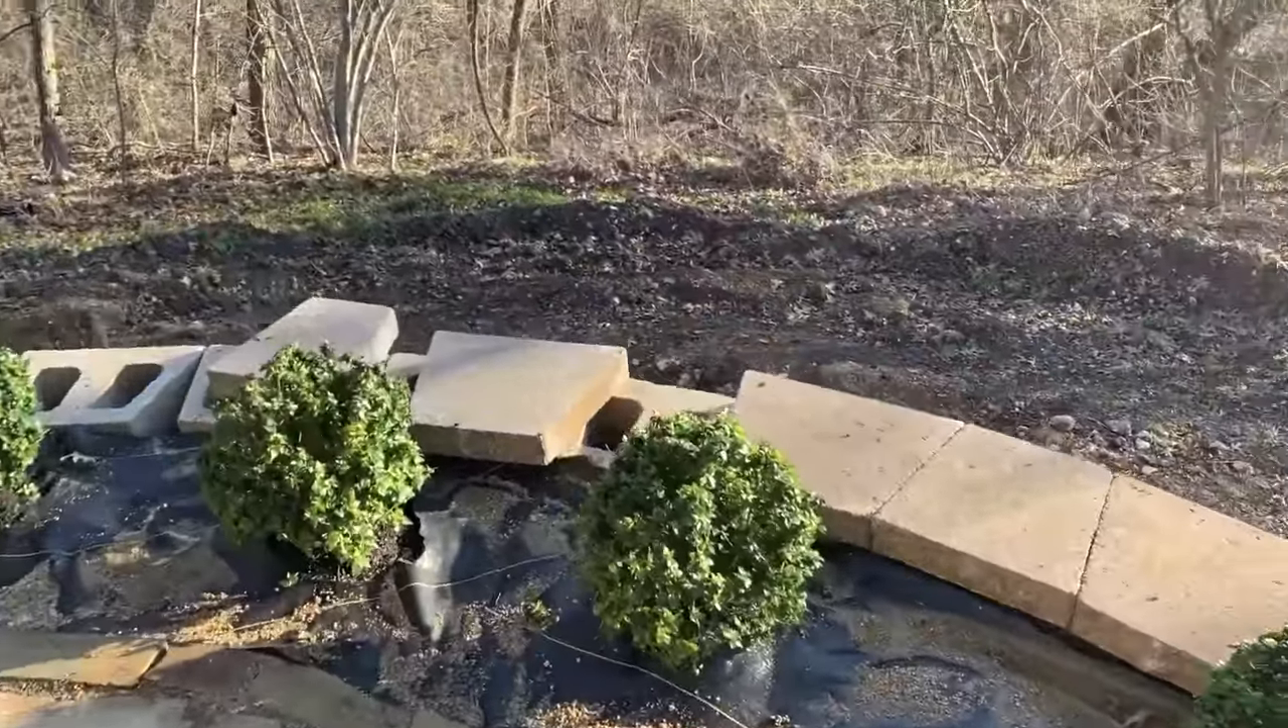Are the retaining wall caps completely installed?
No.